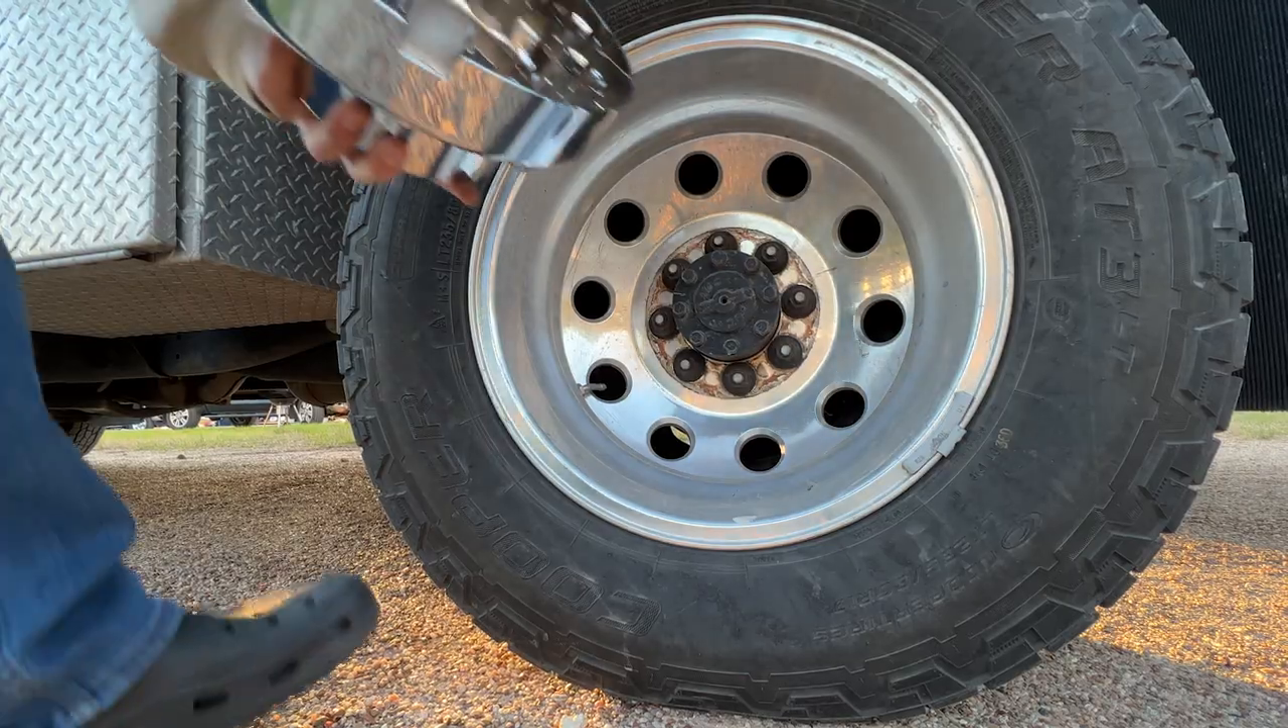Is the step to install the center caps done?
No.